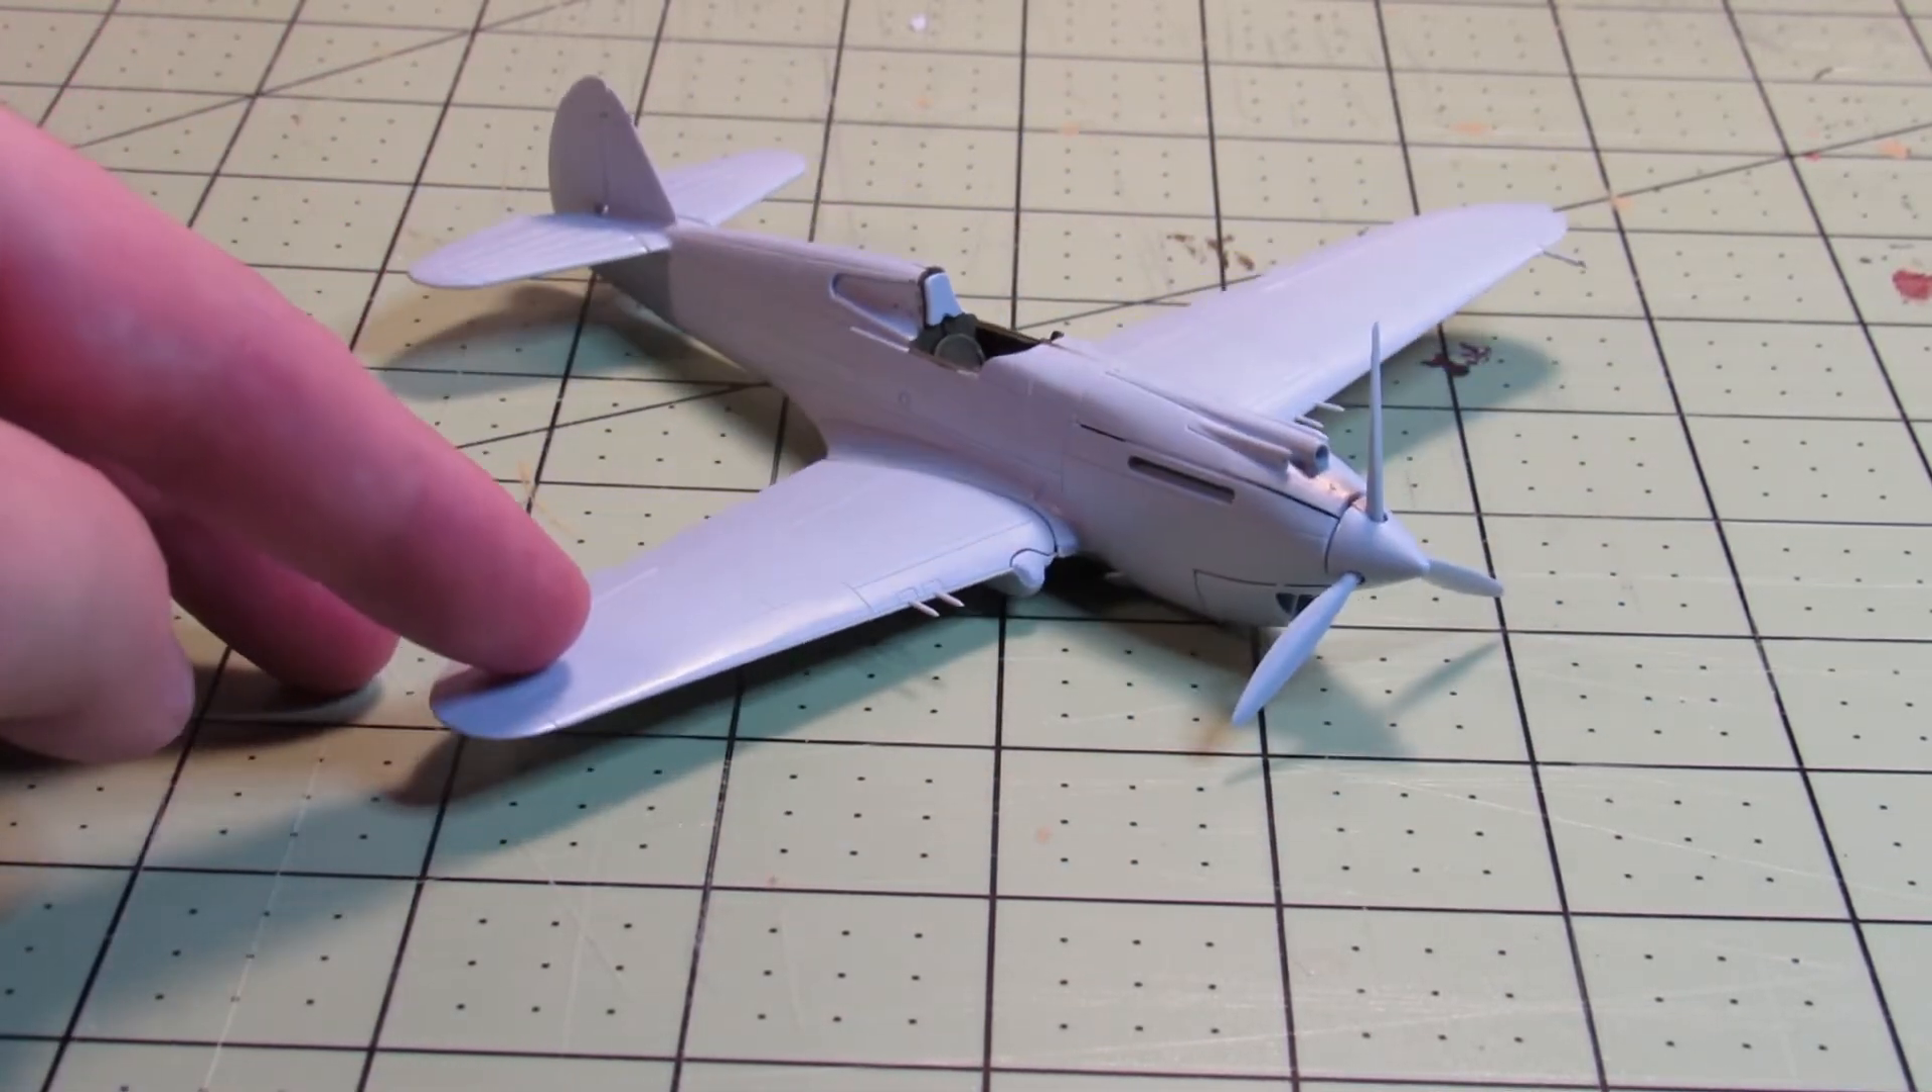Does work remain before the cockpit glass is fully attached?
Yes.